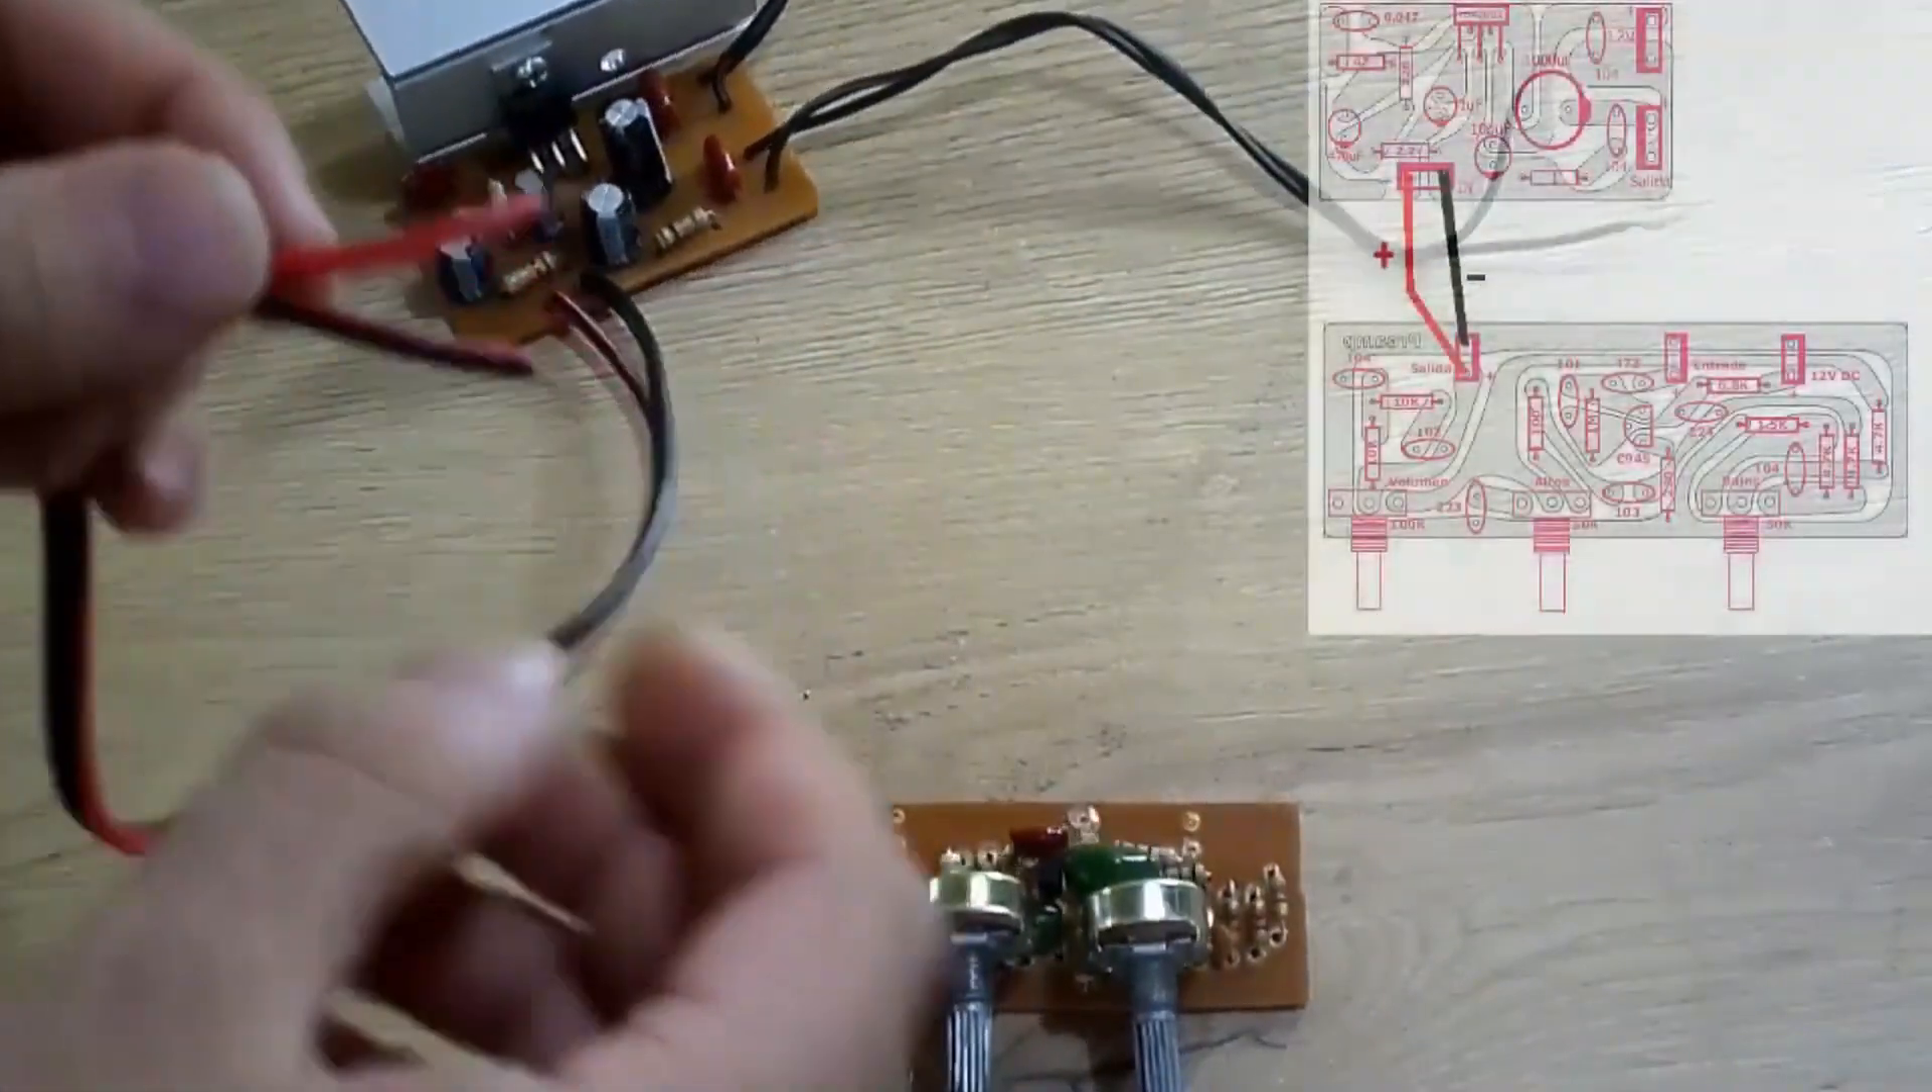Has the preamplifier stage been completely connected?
No.